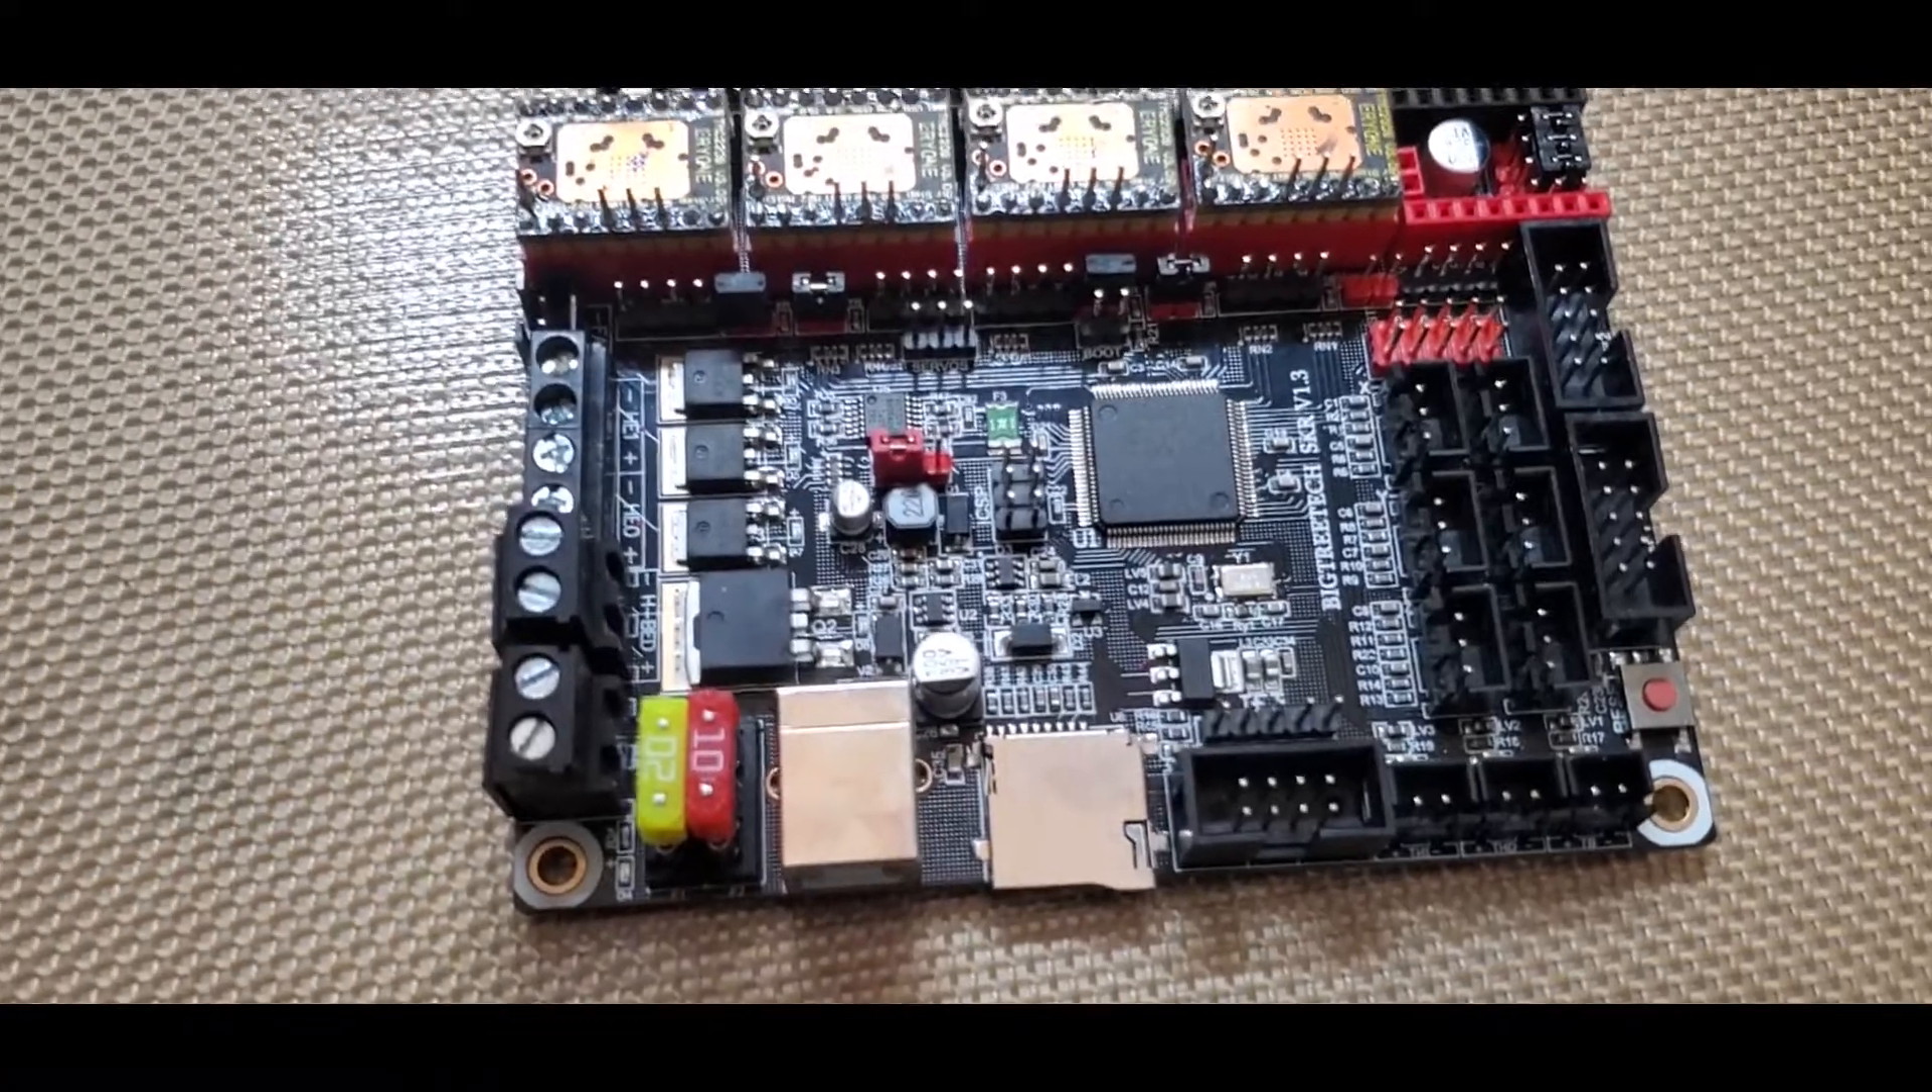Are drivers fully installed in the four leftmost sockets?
Yes.